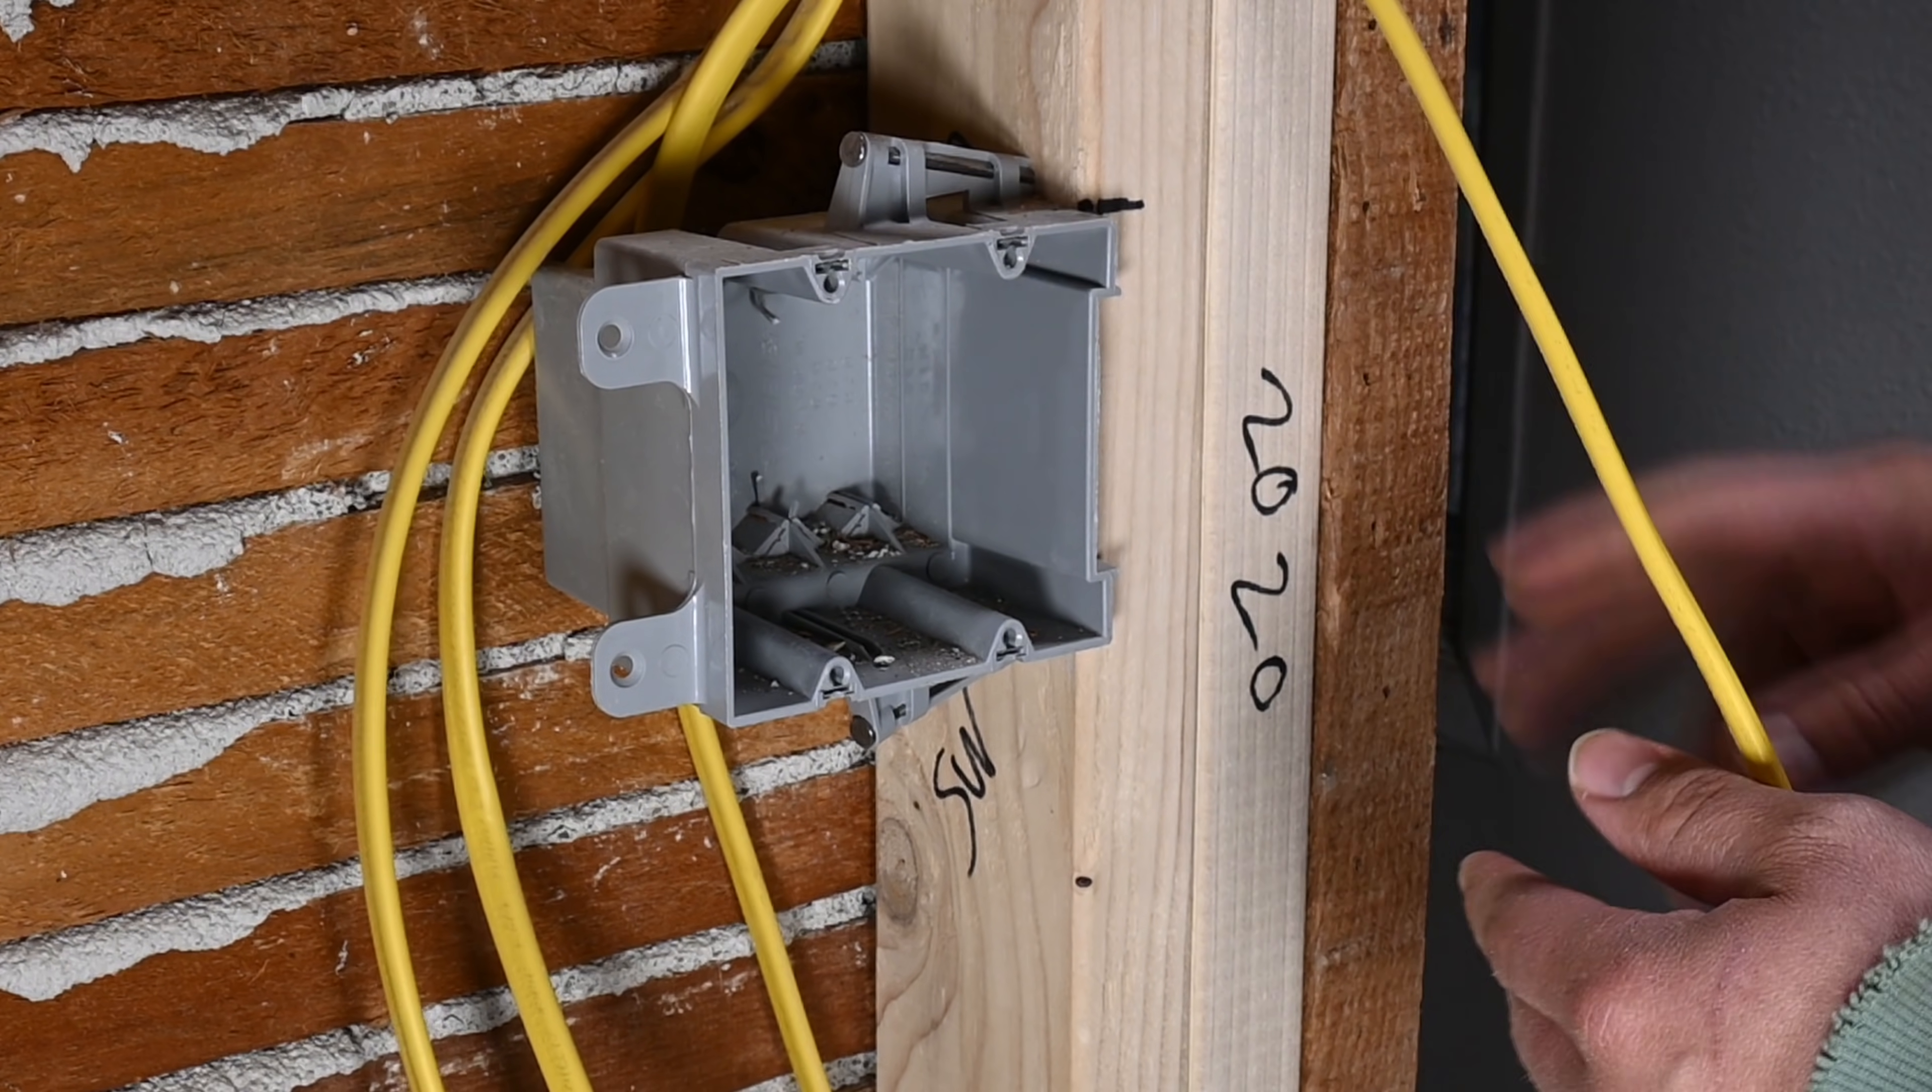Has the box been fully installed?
Yes.